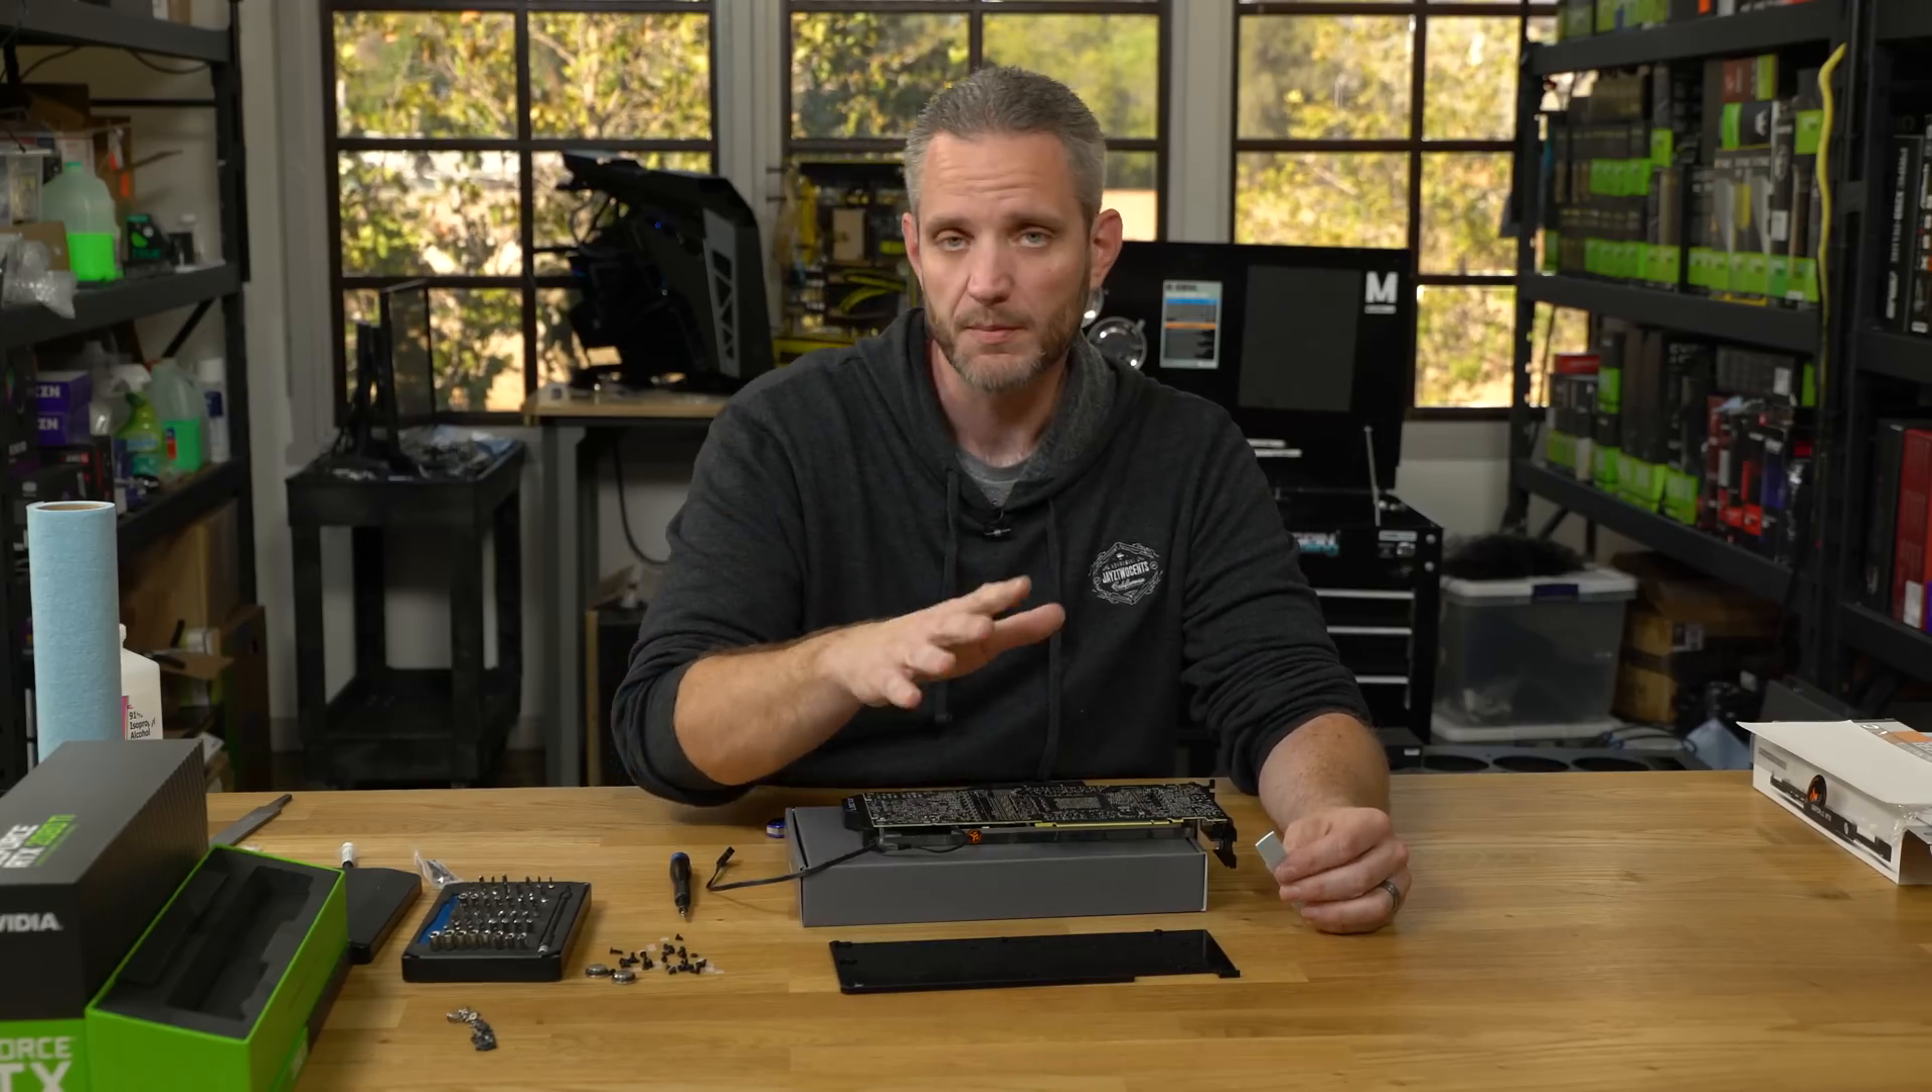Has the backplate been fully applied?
No.